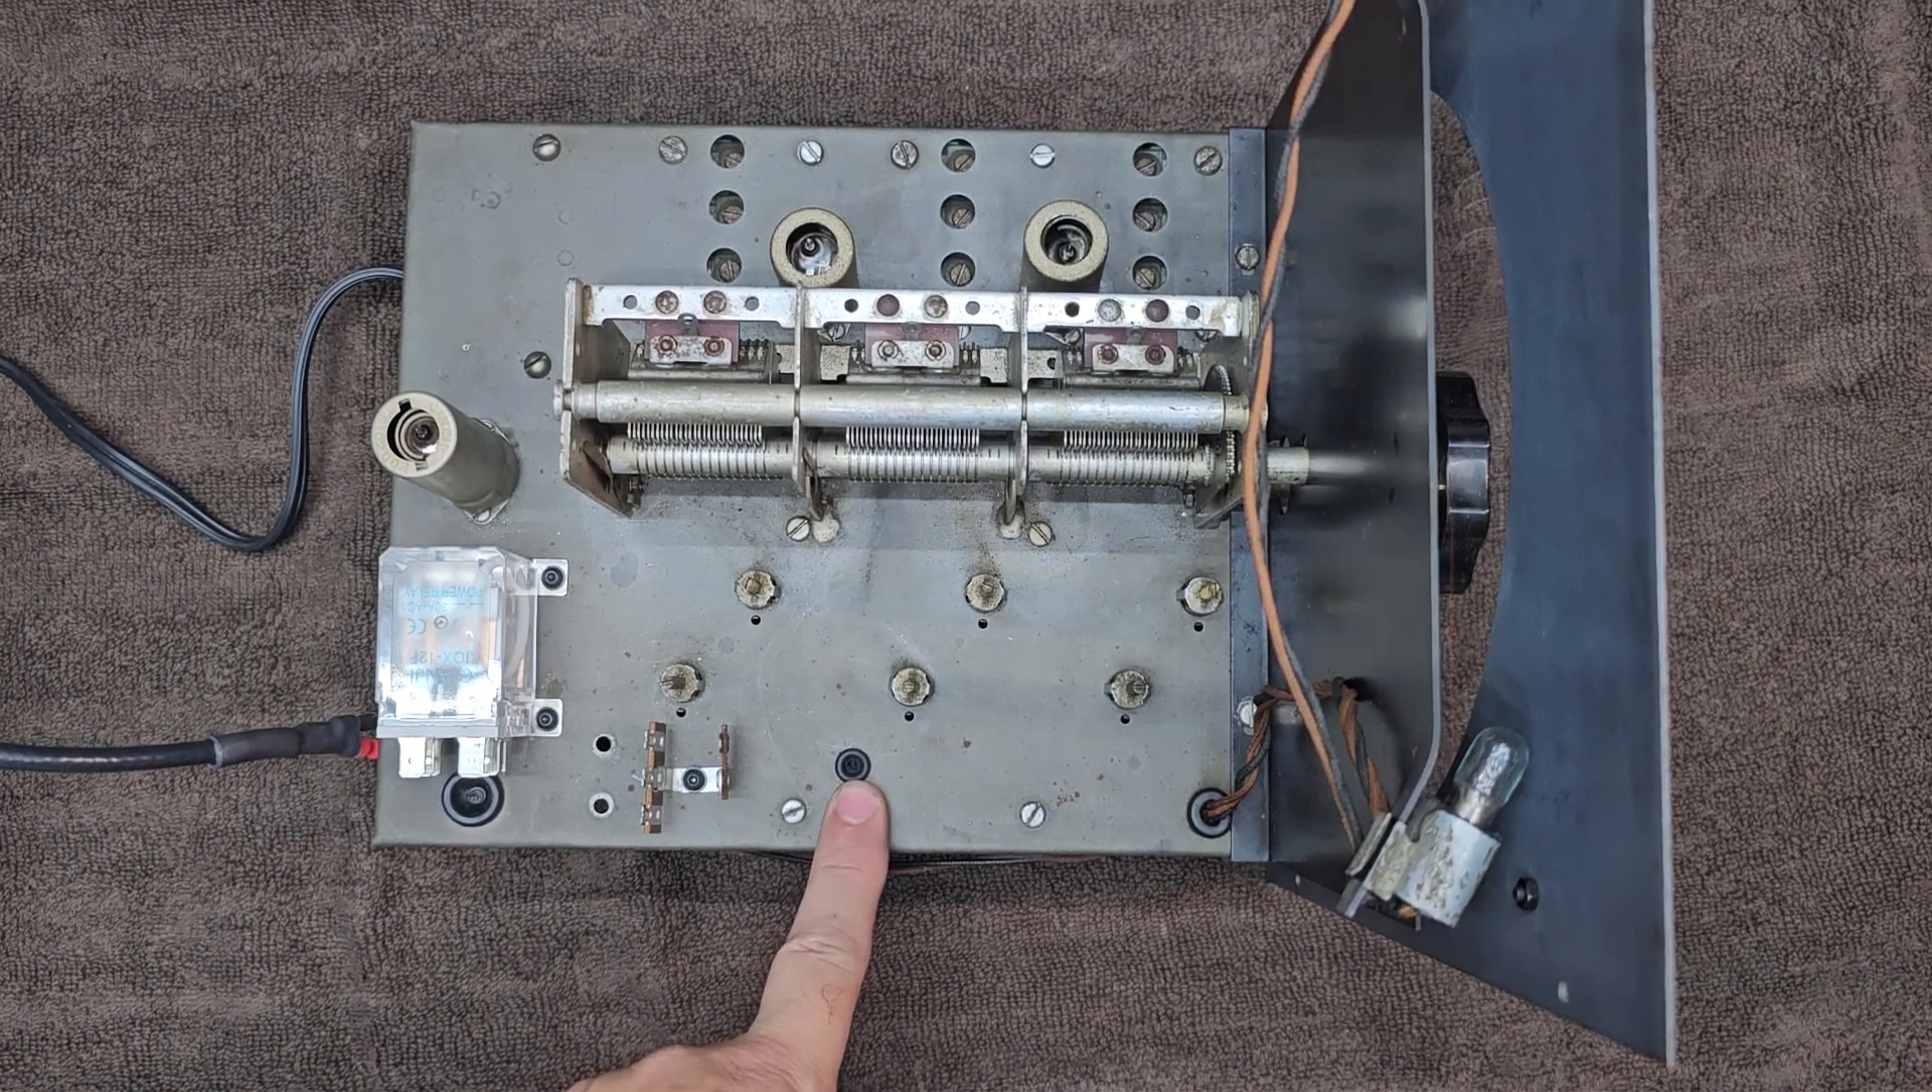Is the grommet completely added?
Yes.